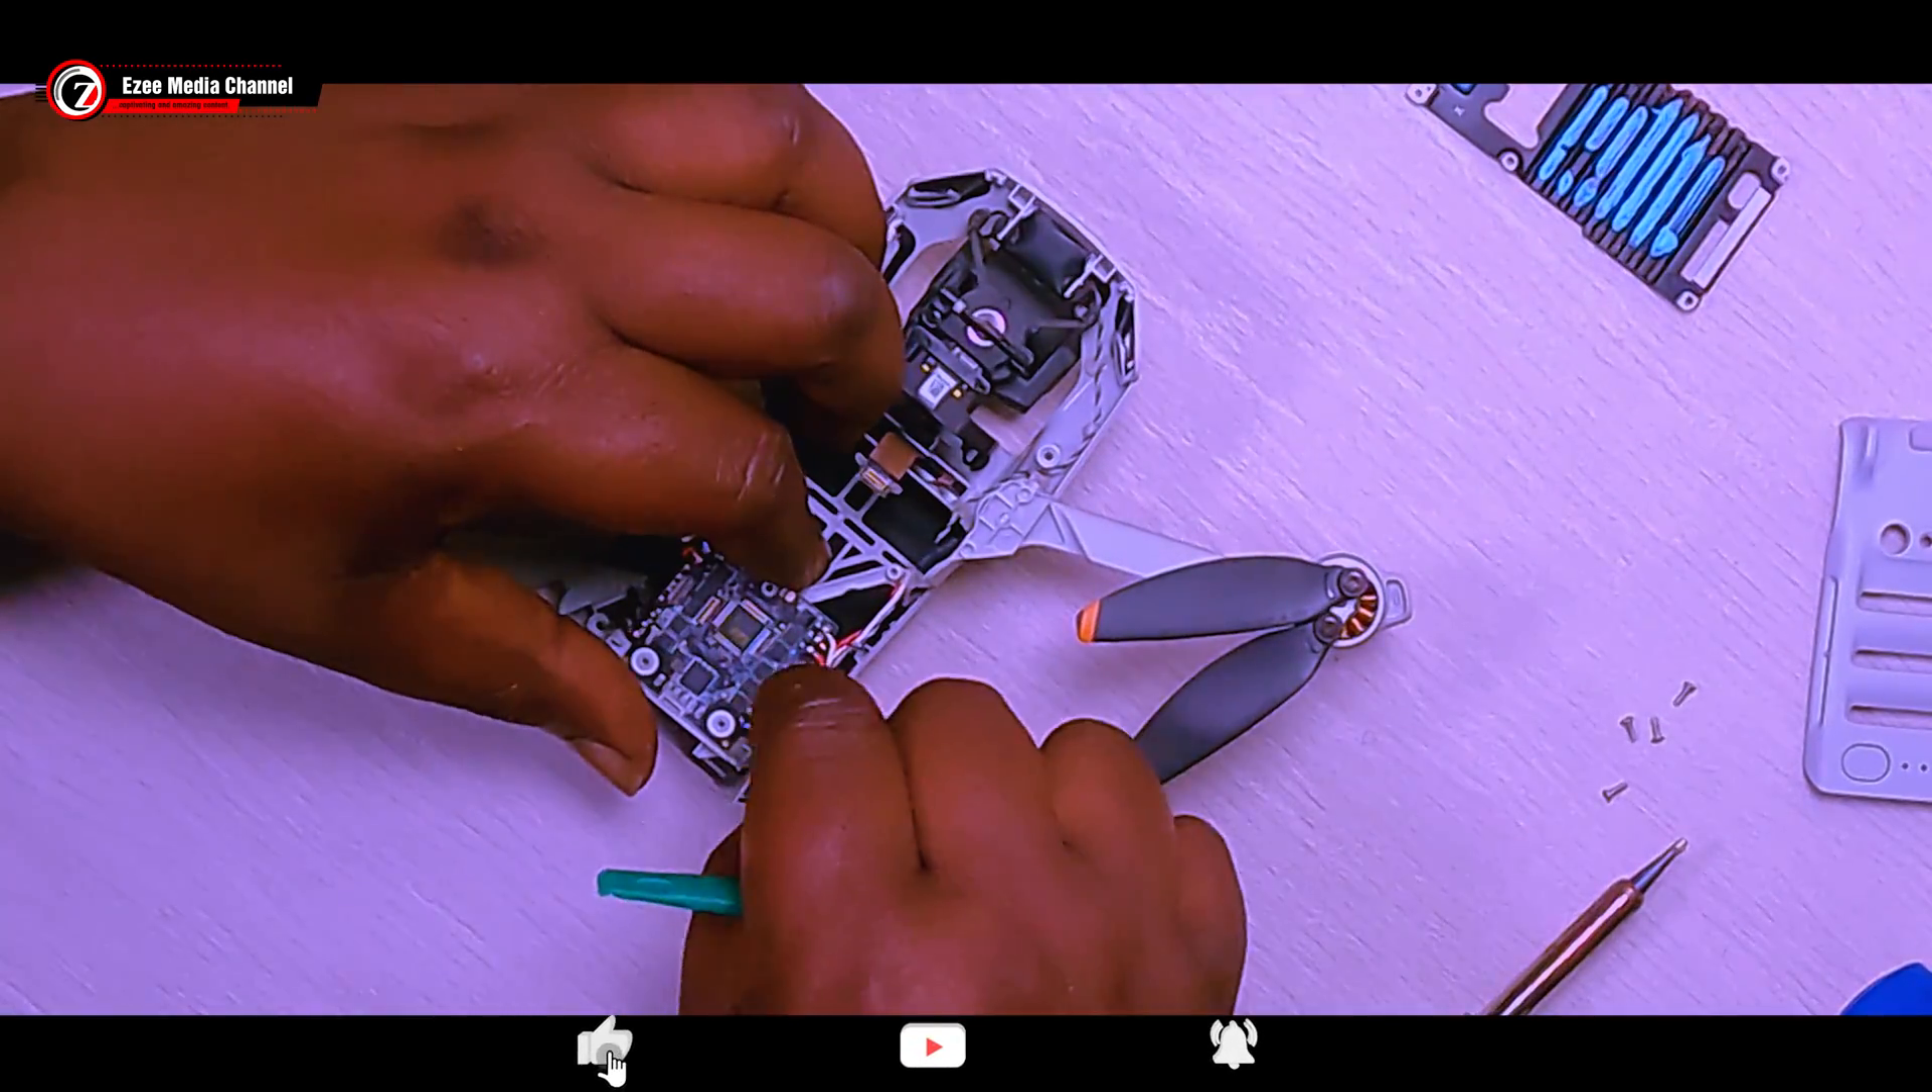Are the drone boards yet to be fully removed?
Yes.